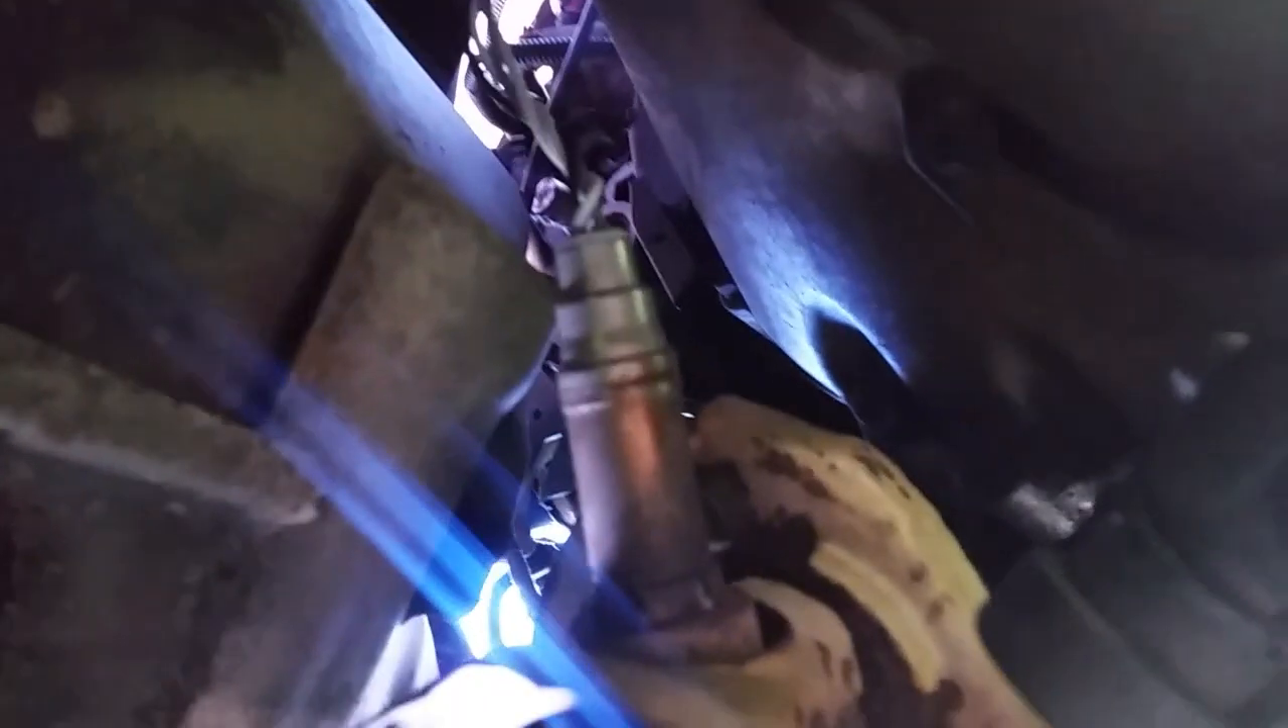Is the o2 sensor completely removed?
No.